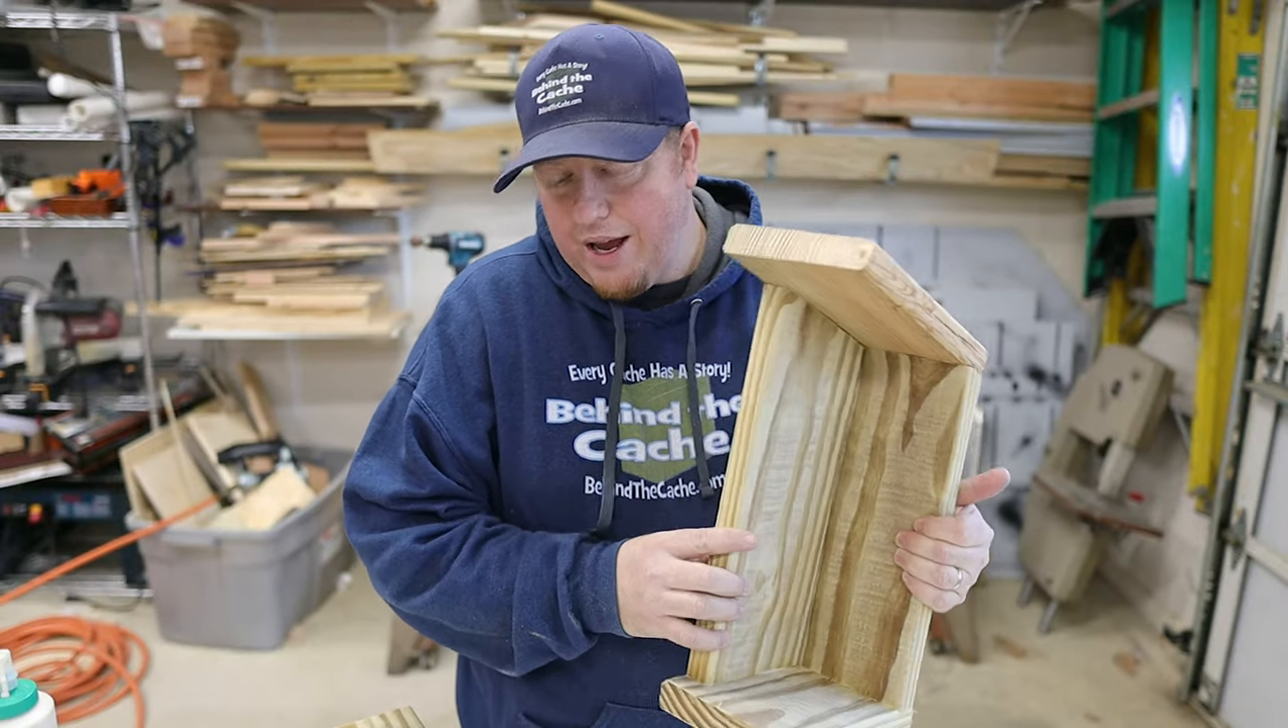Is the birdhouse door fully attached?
No.